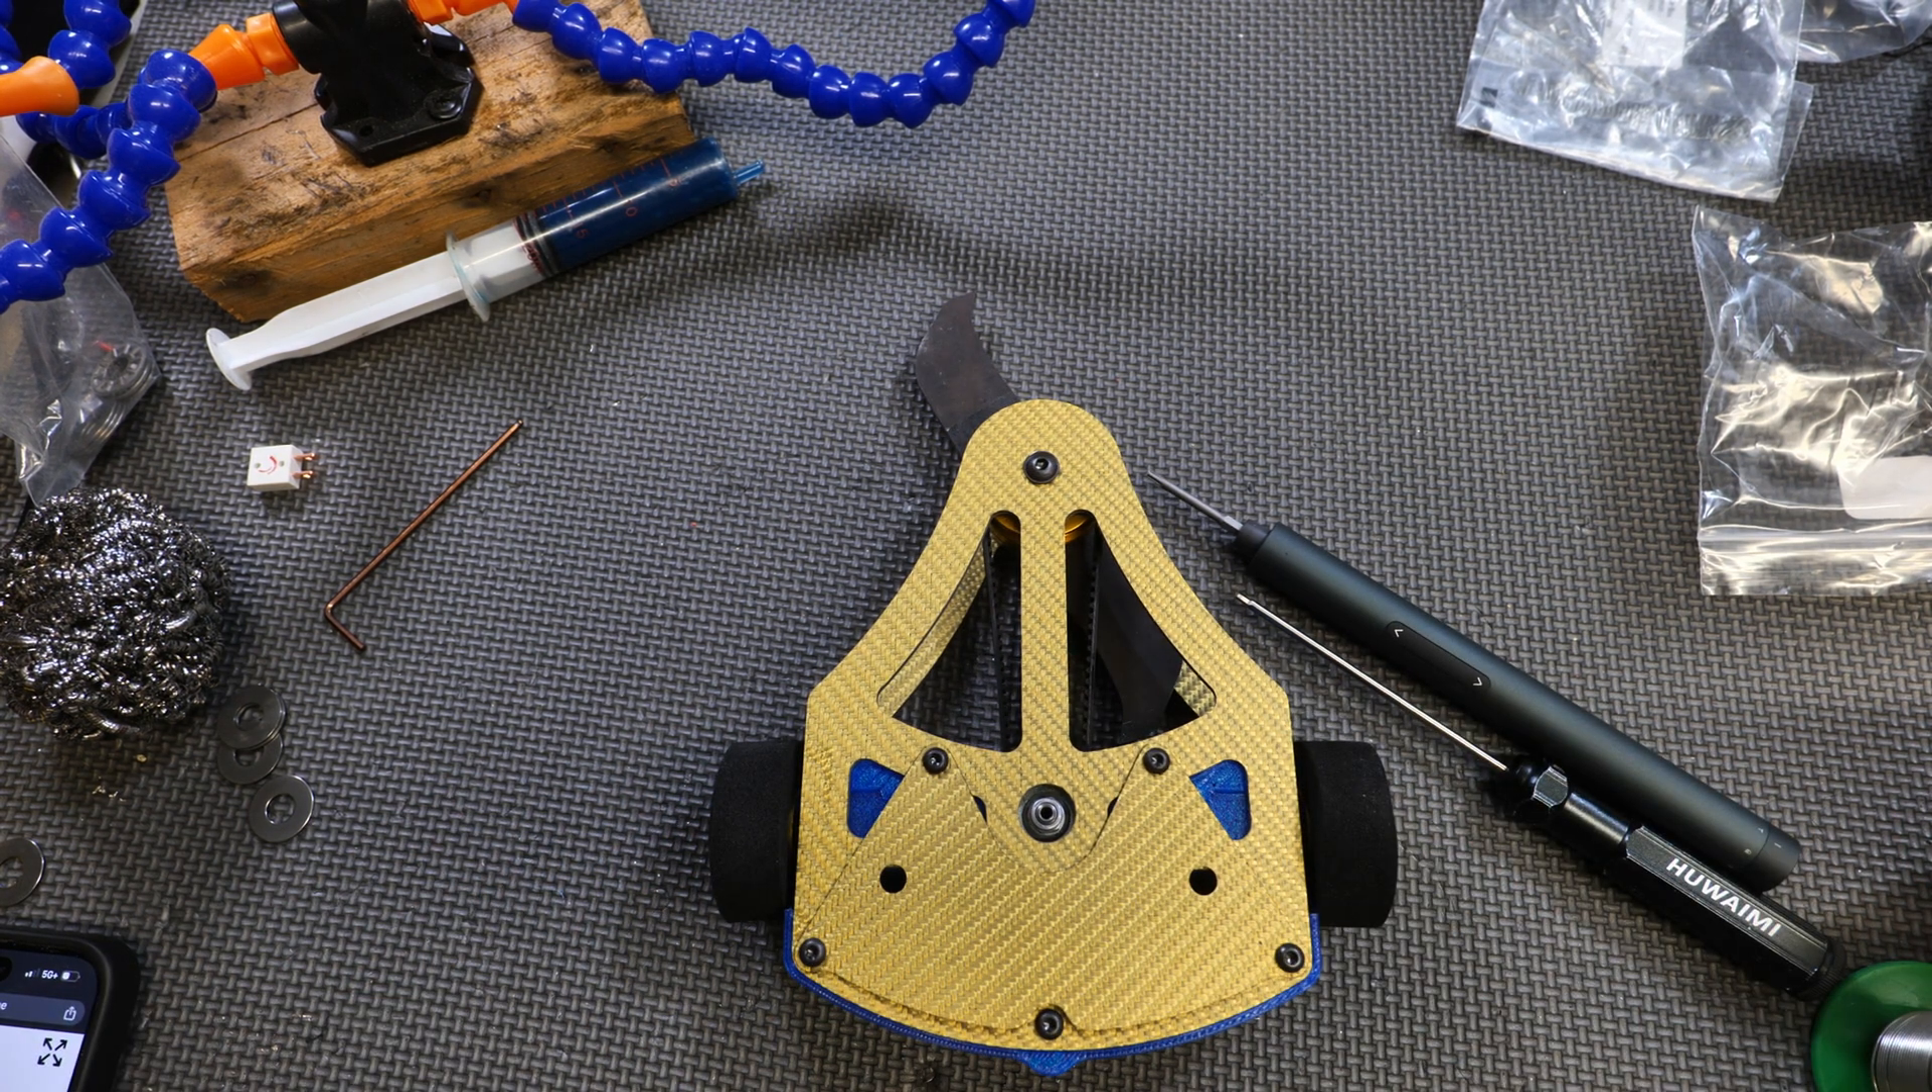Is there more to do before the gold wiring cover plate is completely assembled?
No.